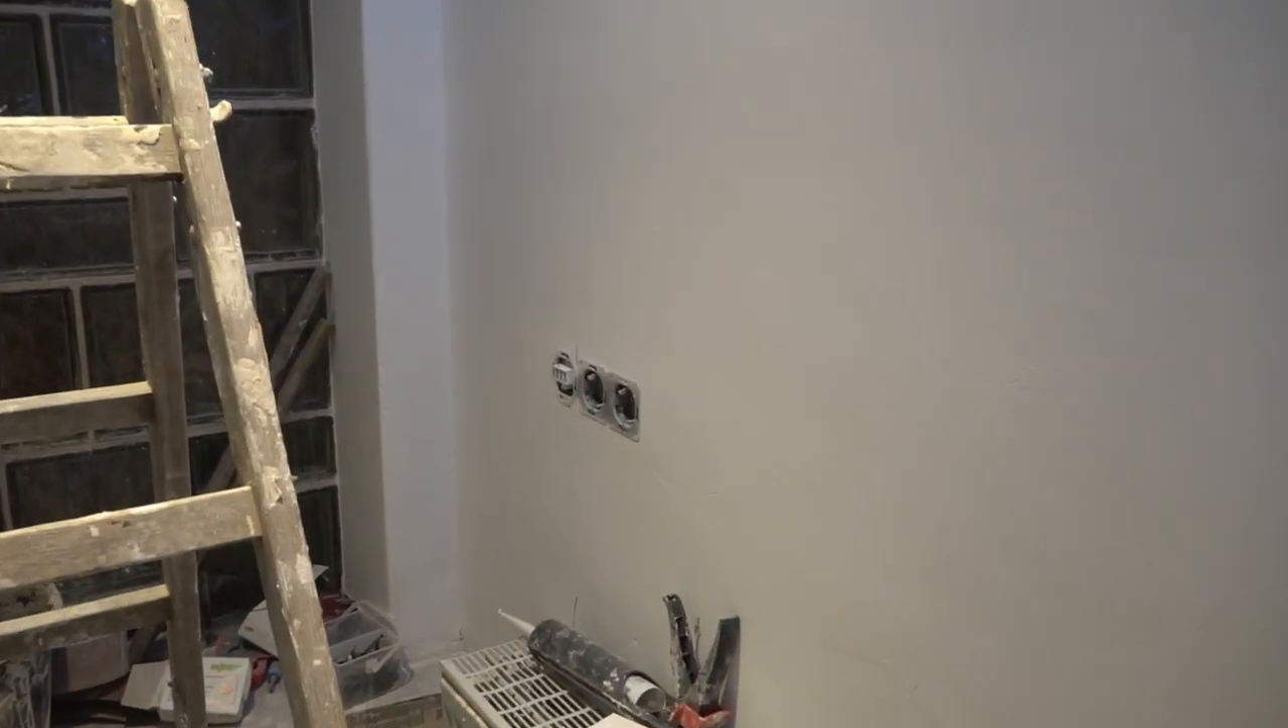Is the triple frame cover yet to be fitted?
Yes.